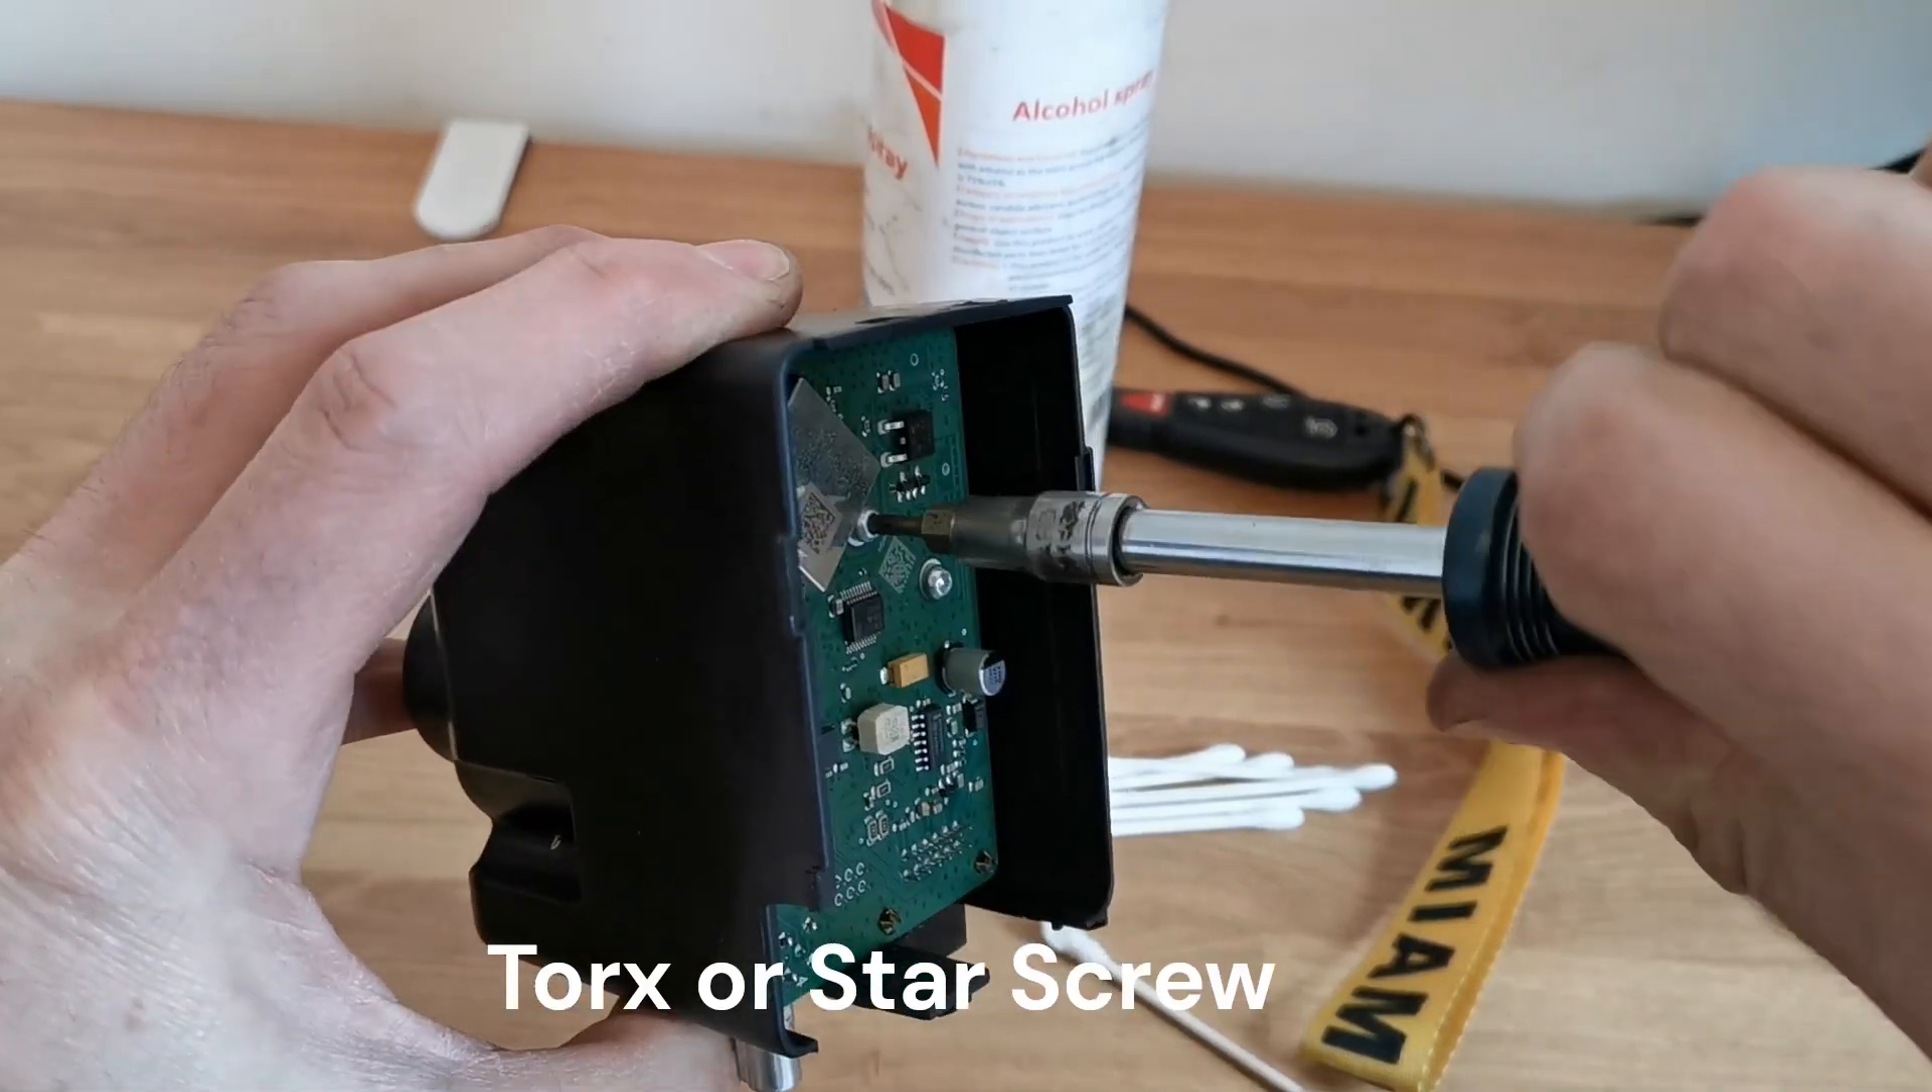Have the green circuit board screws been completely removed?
No.